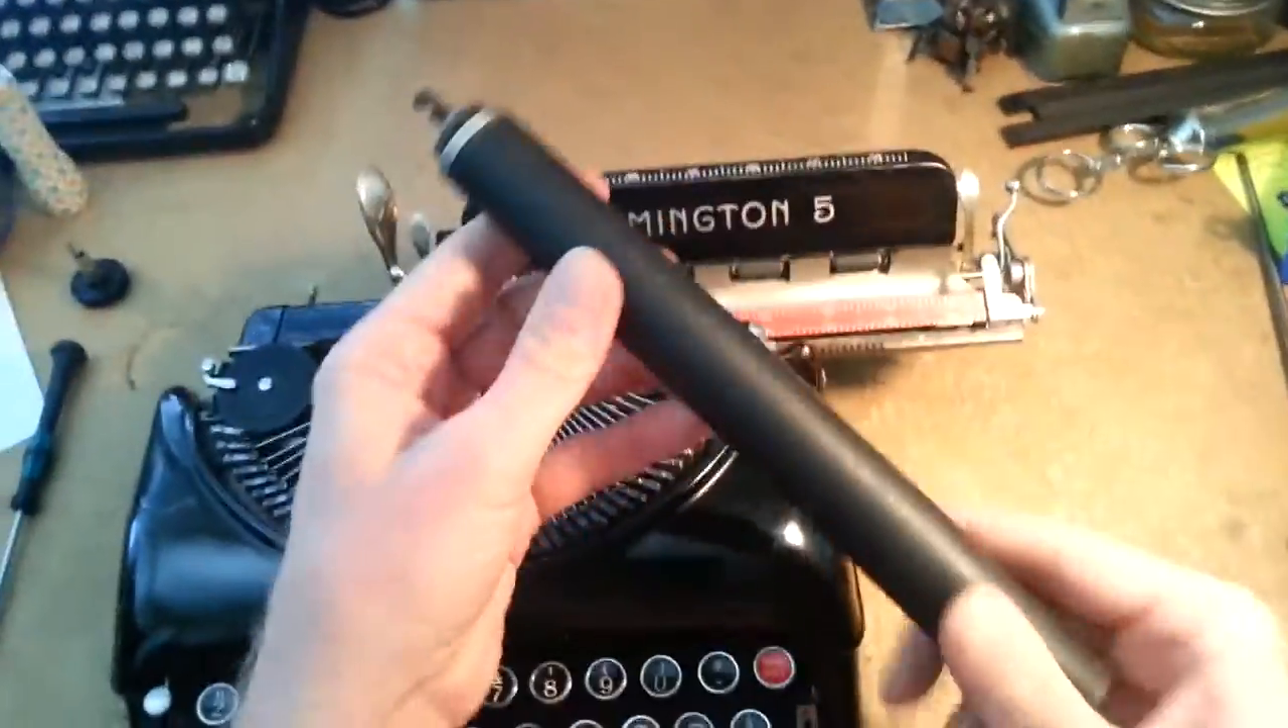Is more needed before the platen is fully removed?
No.